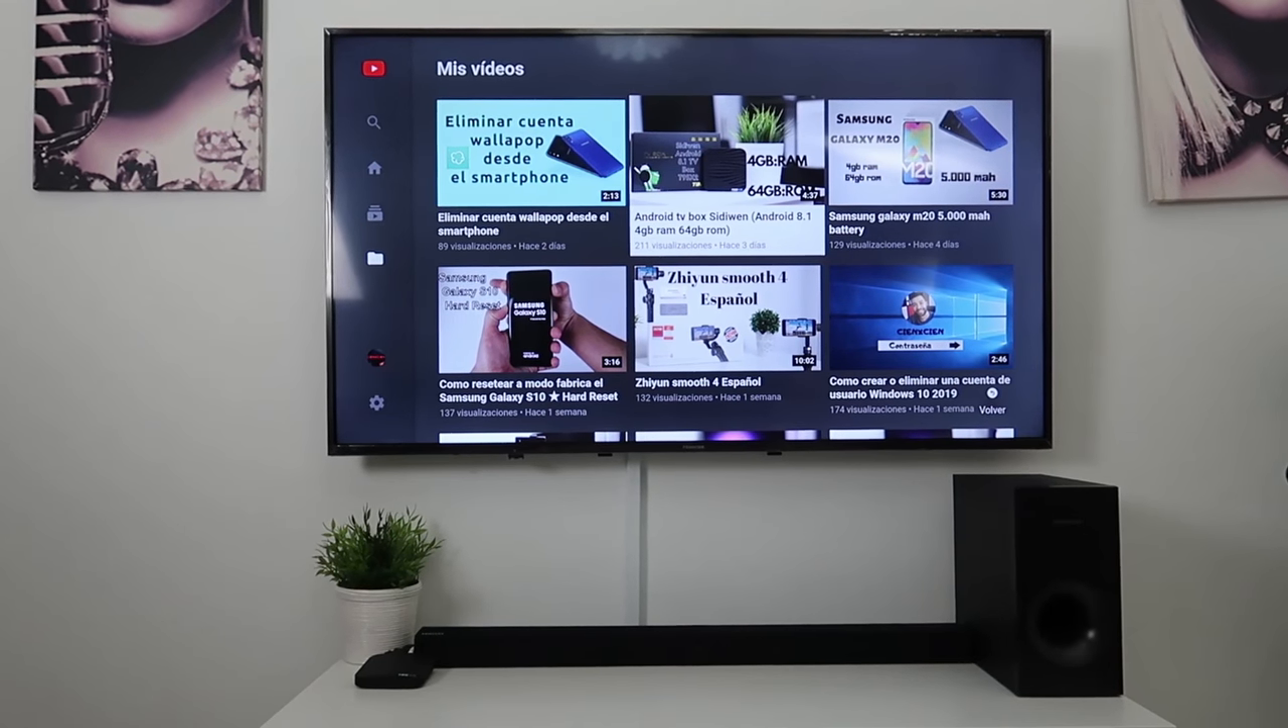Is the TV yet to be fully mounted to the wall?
No.